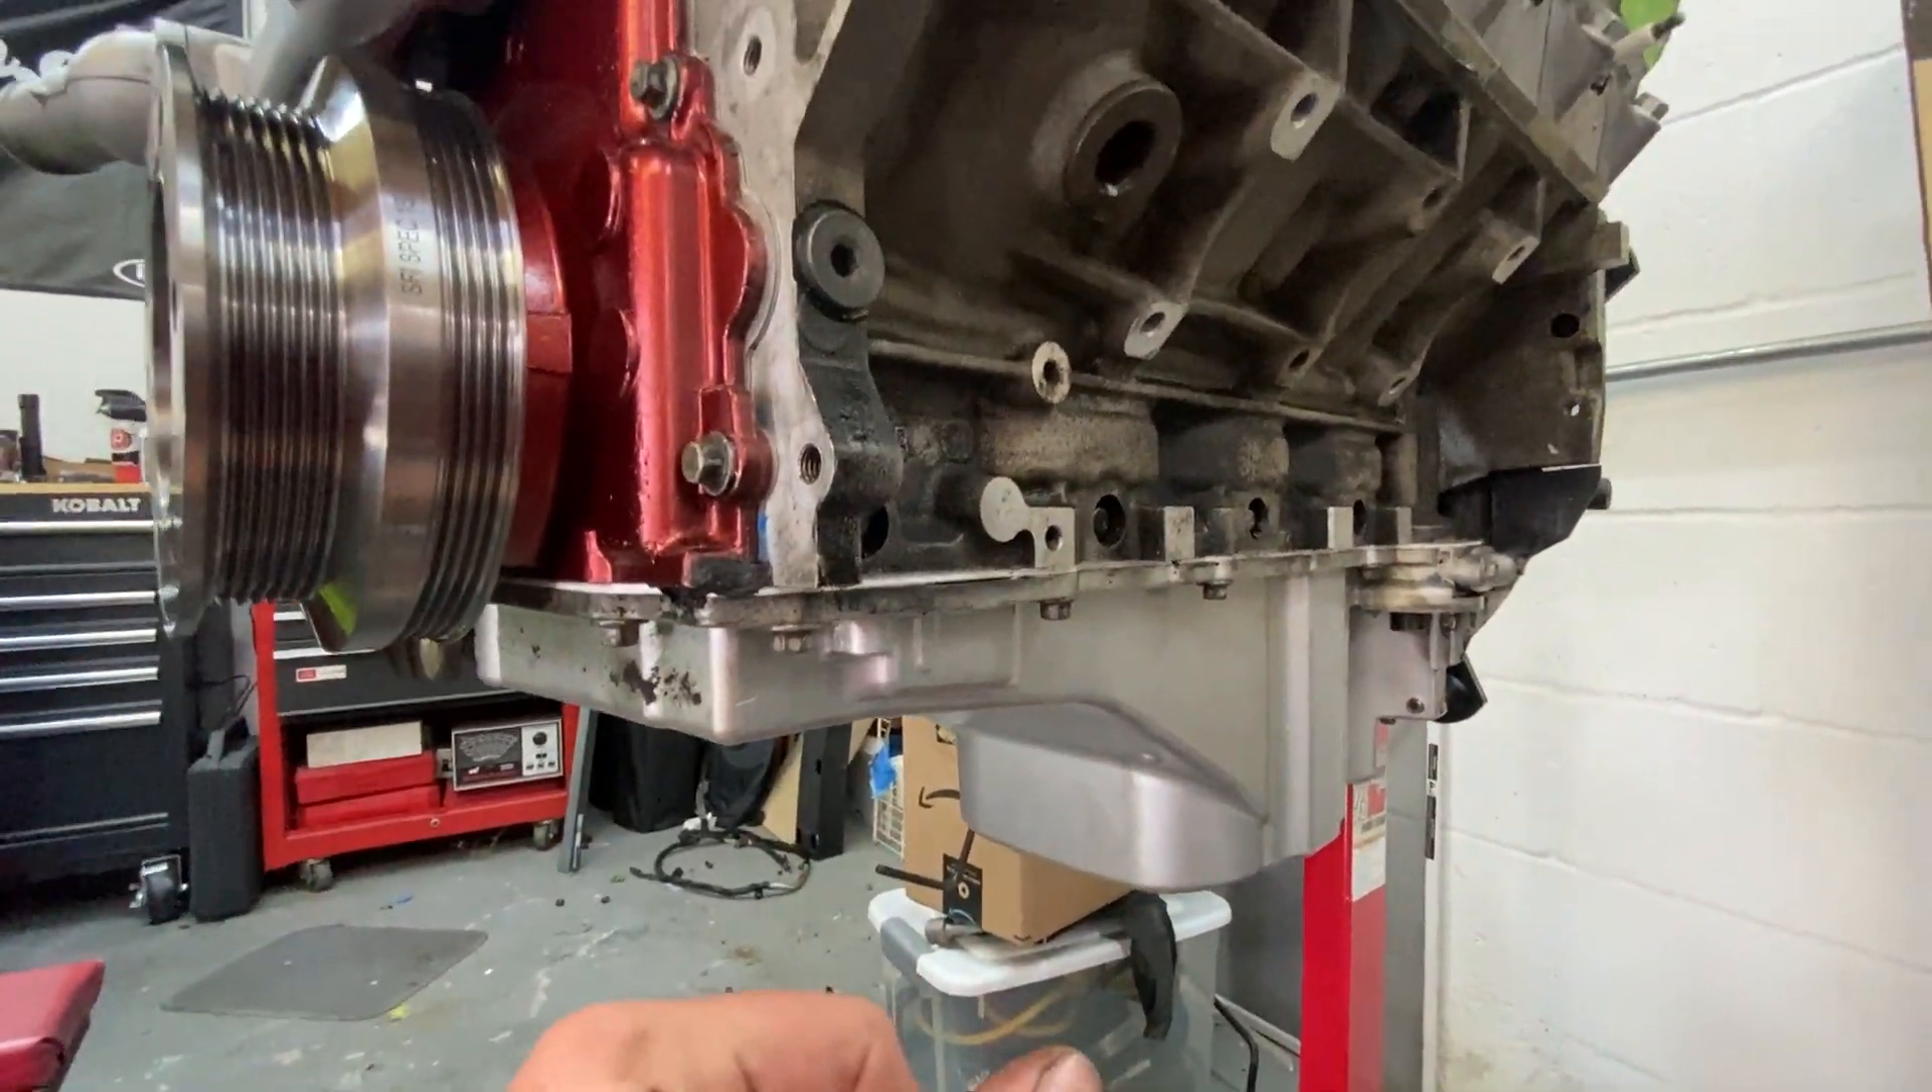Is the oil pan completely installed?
Yes.